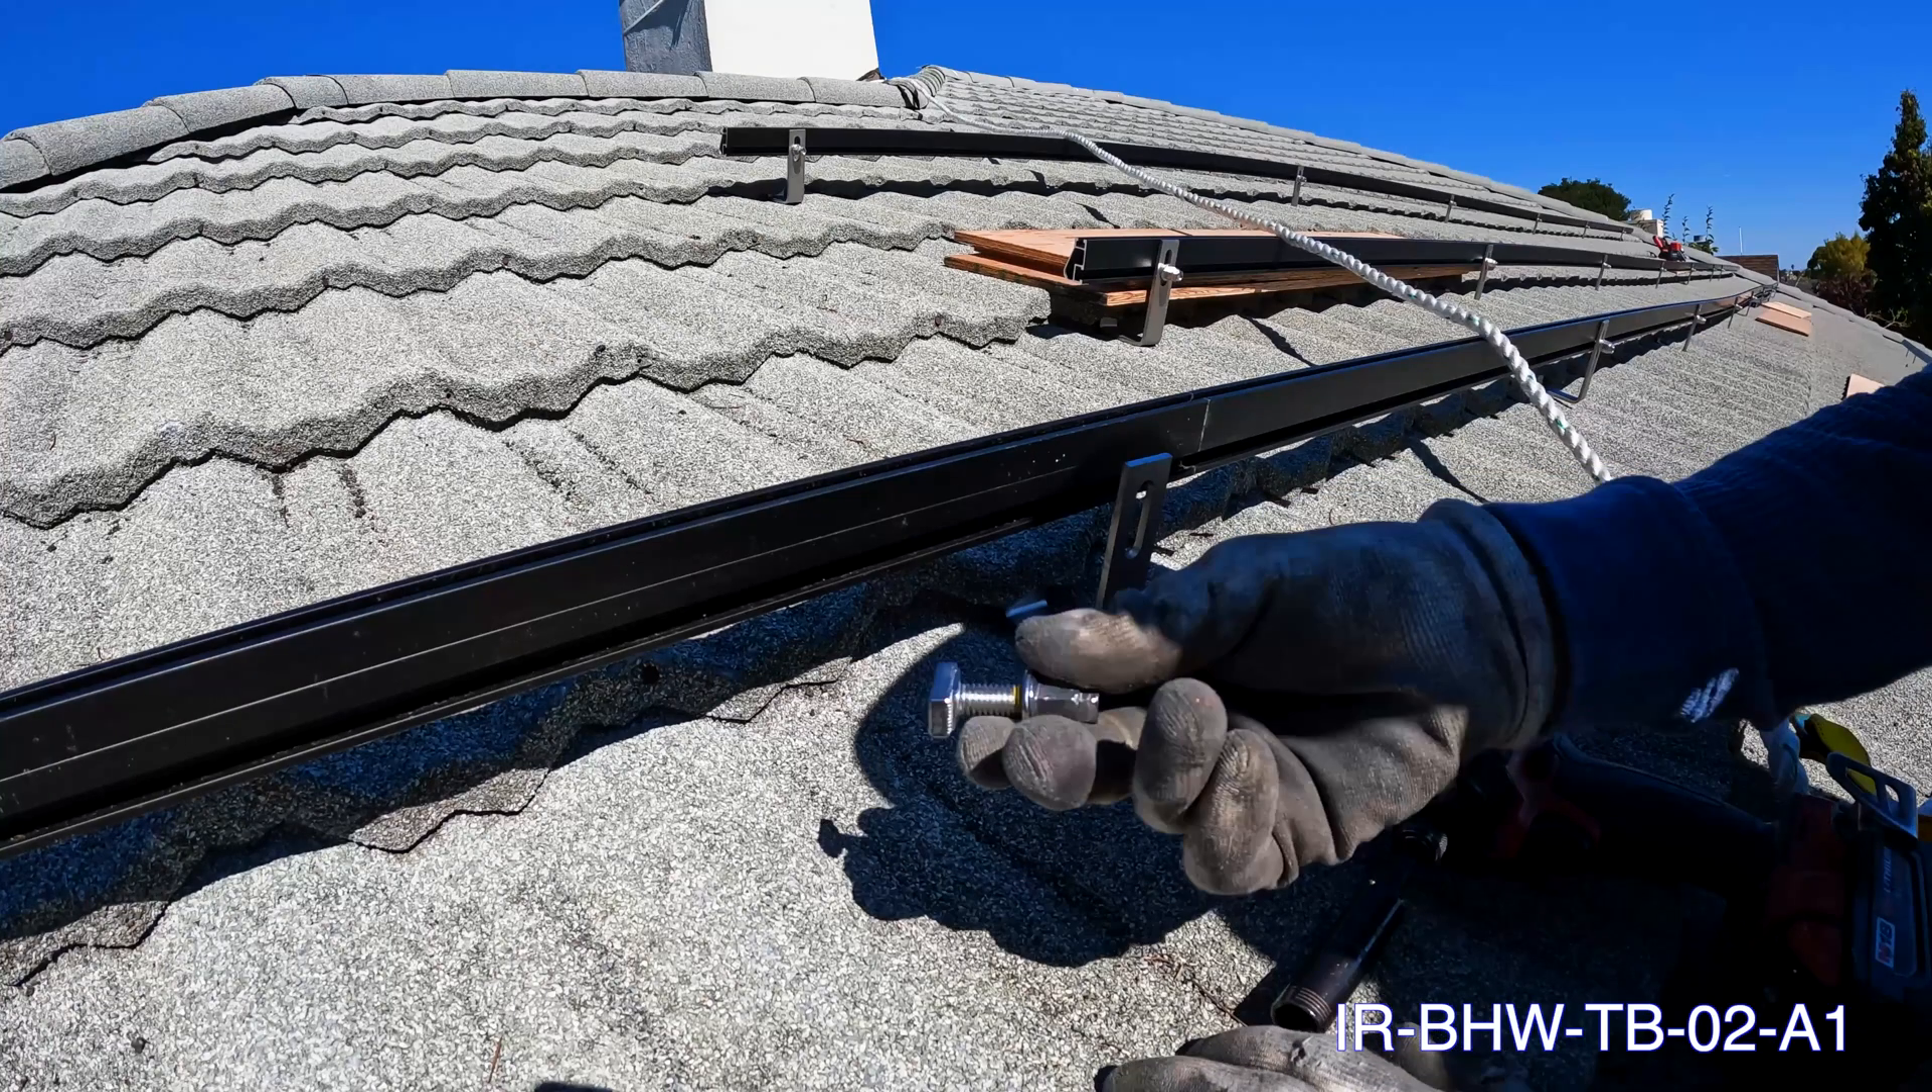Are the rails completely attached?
No.